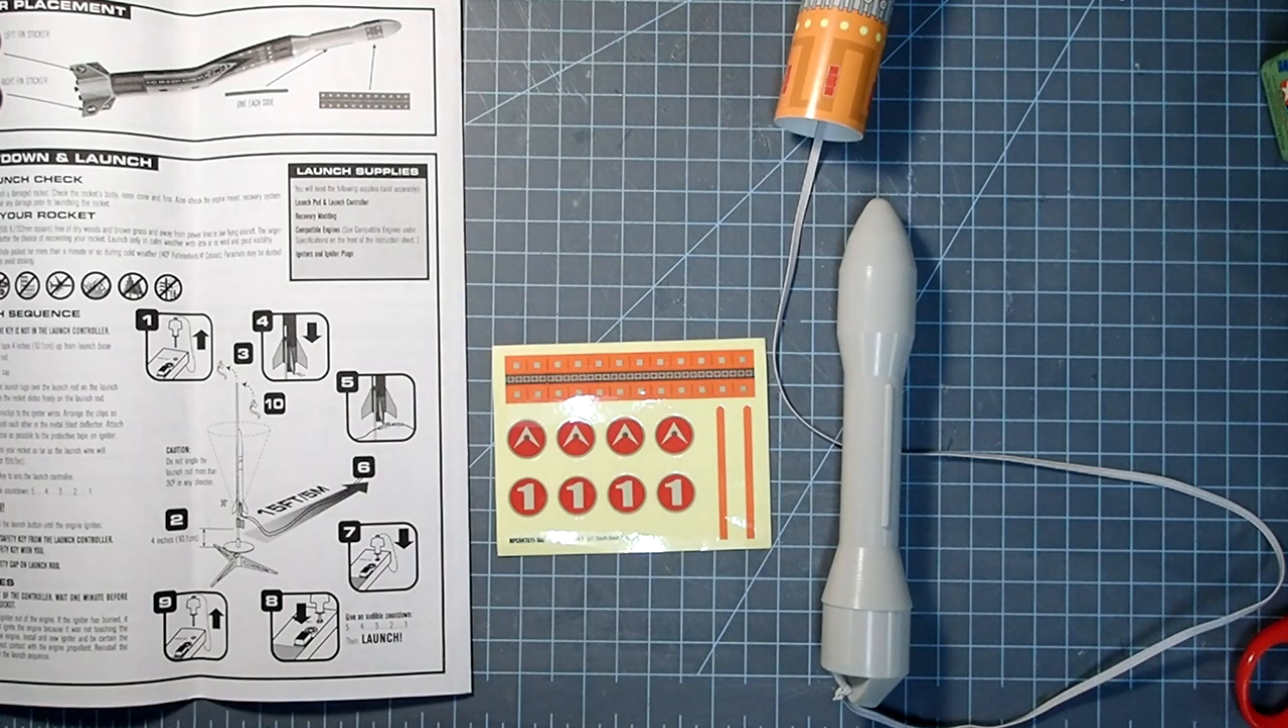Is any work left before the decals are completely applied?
Yes.